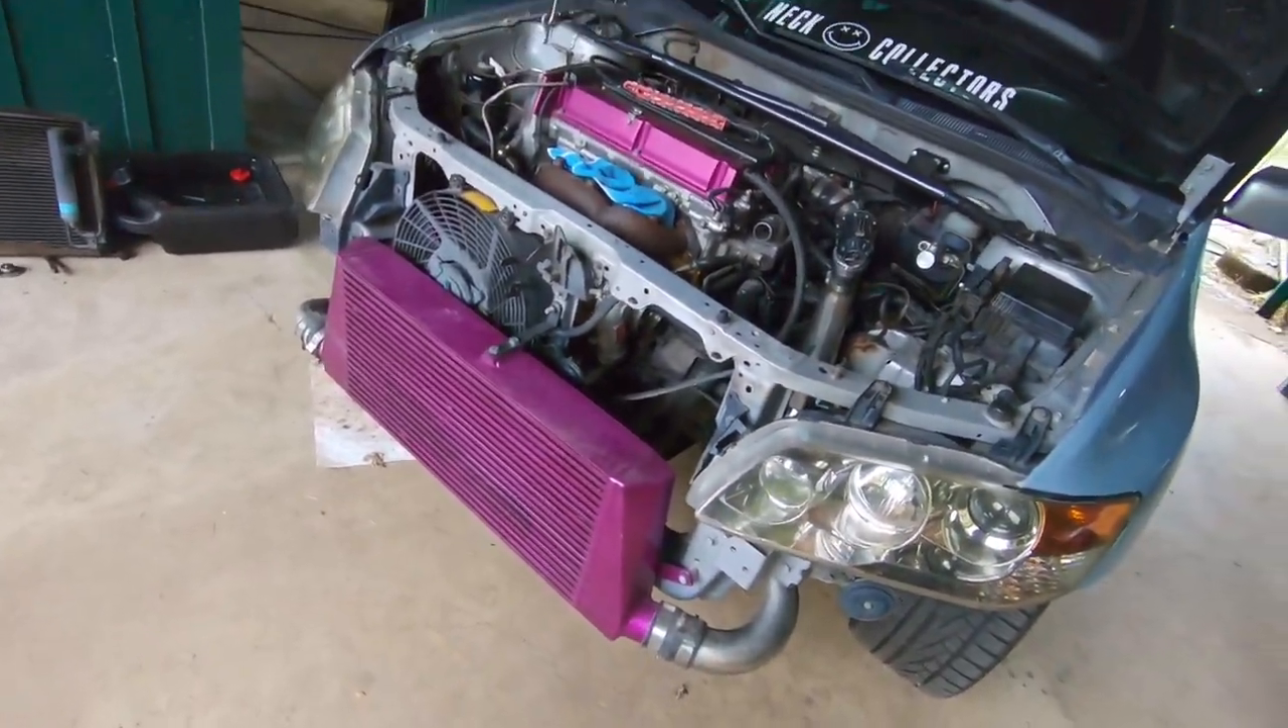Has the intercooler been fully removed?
No.